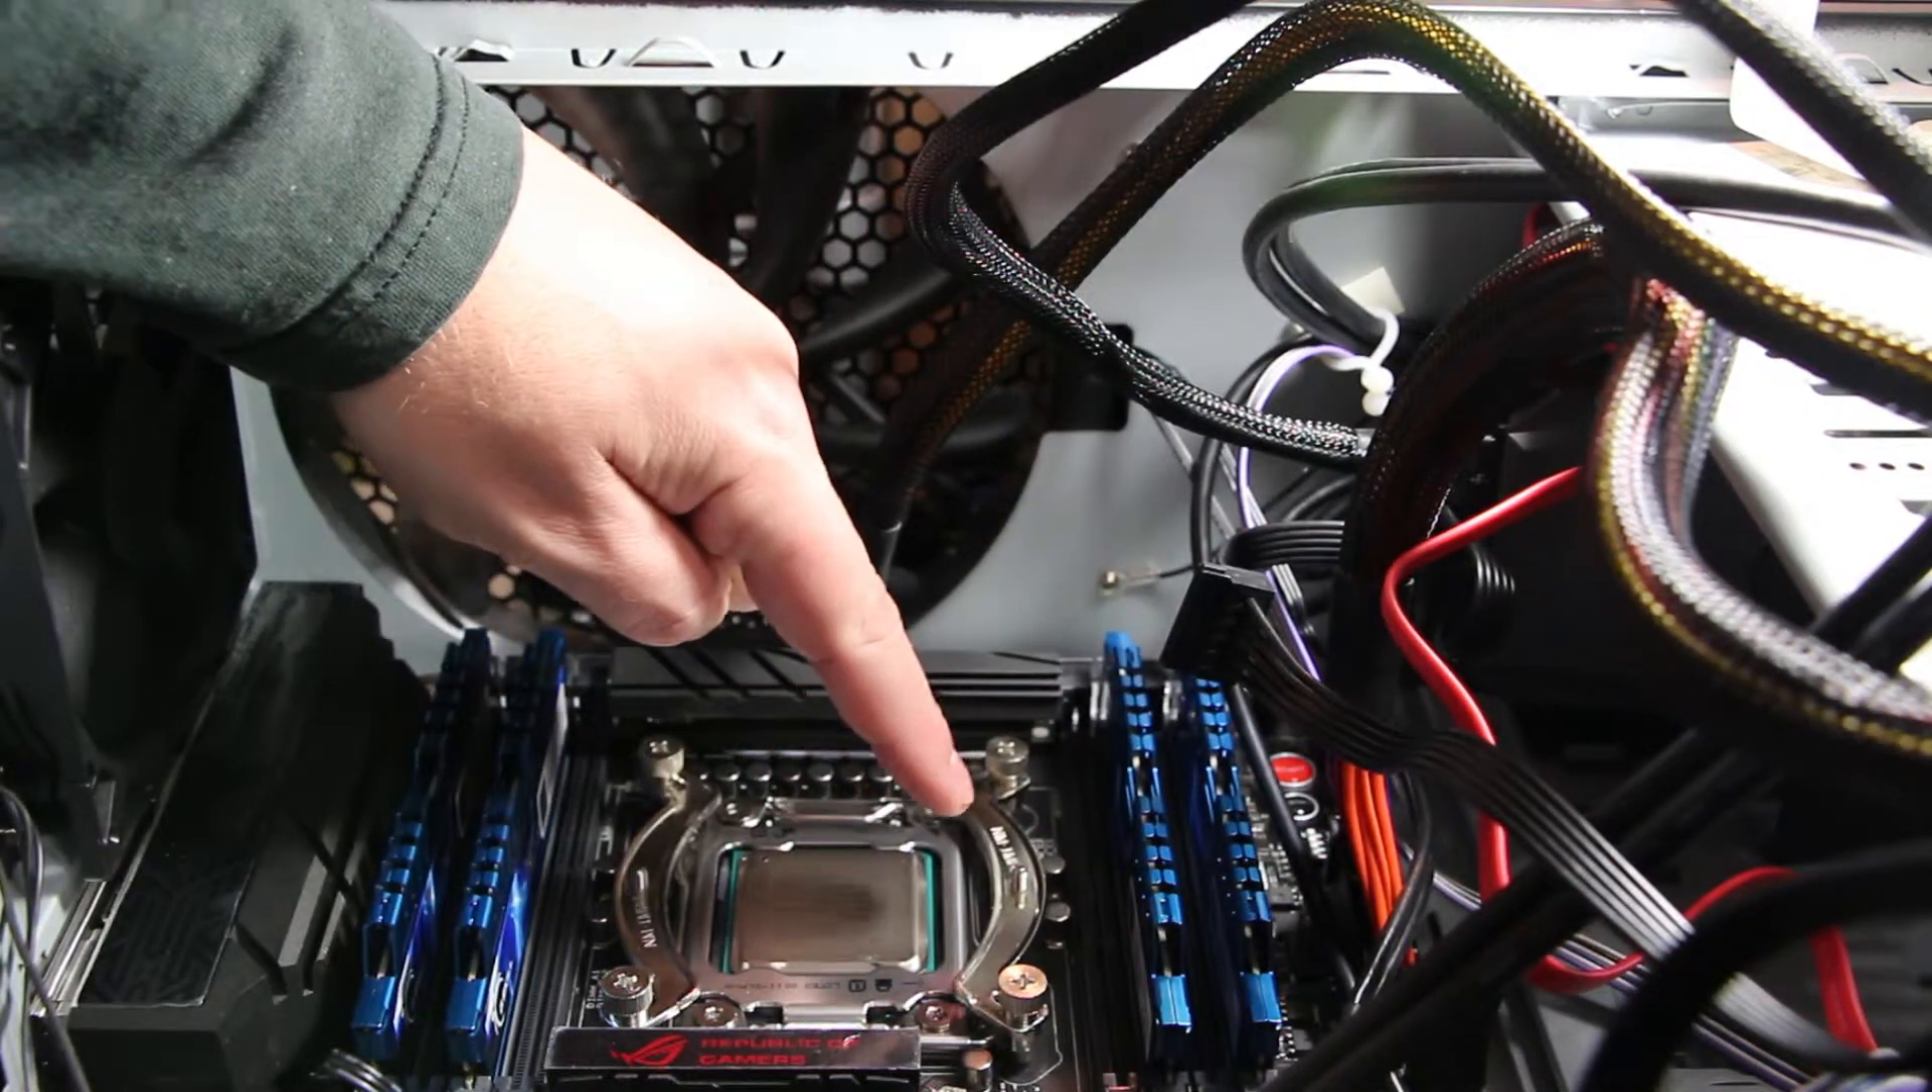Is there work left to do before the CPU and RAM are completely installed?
No.